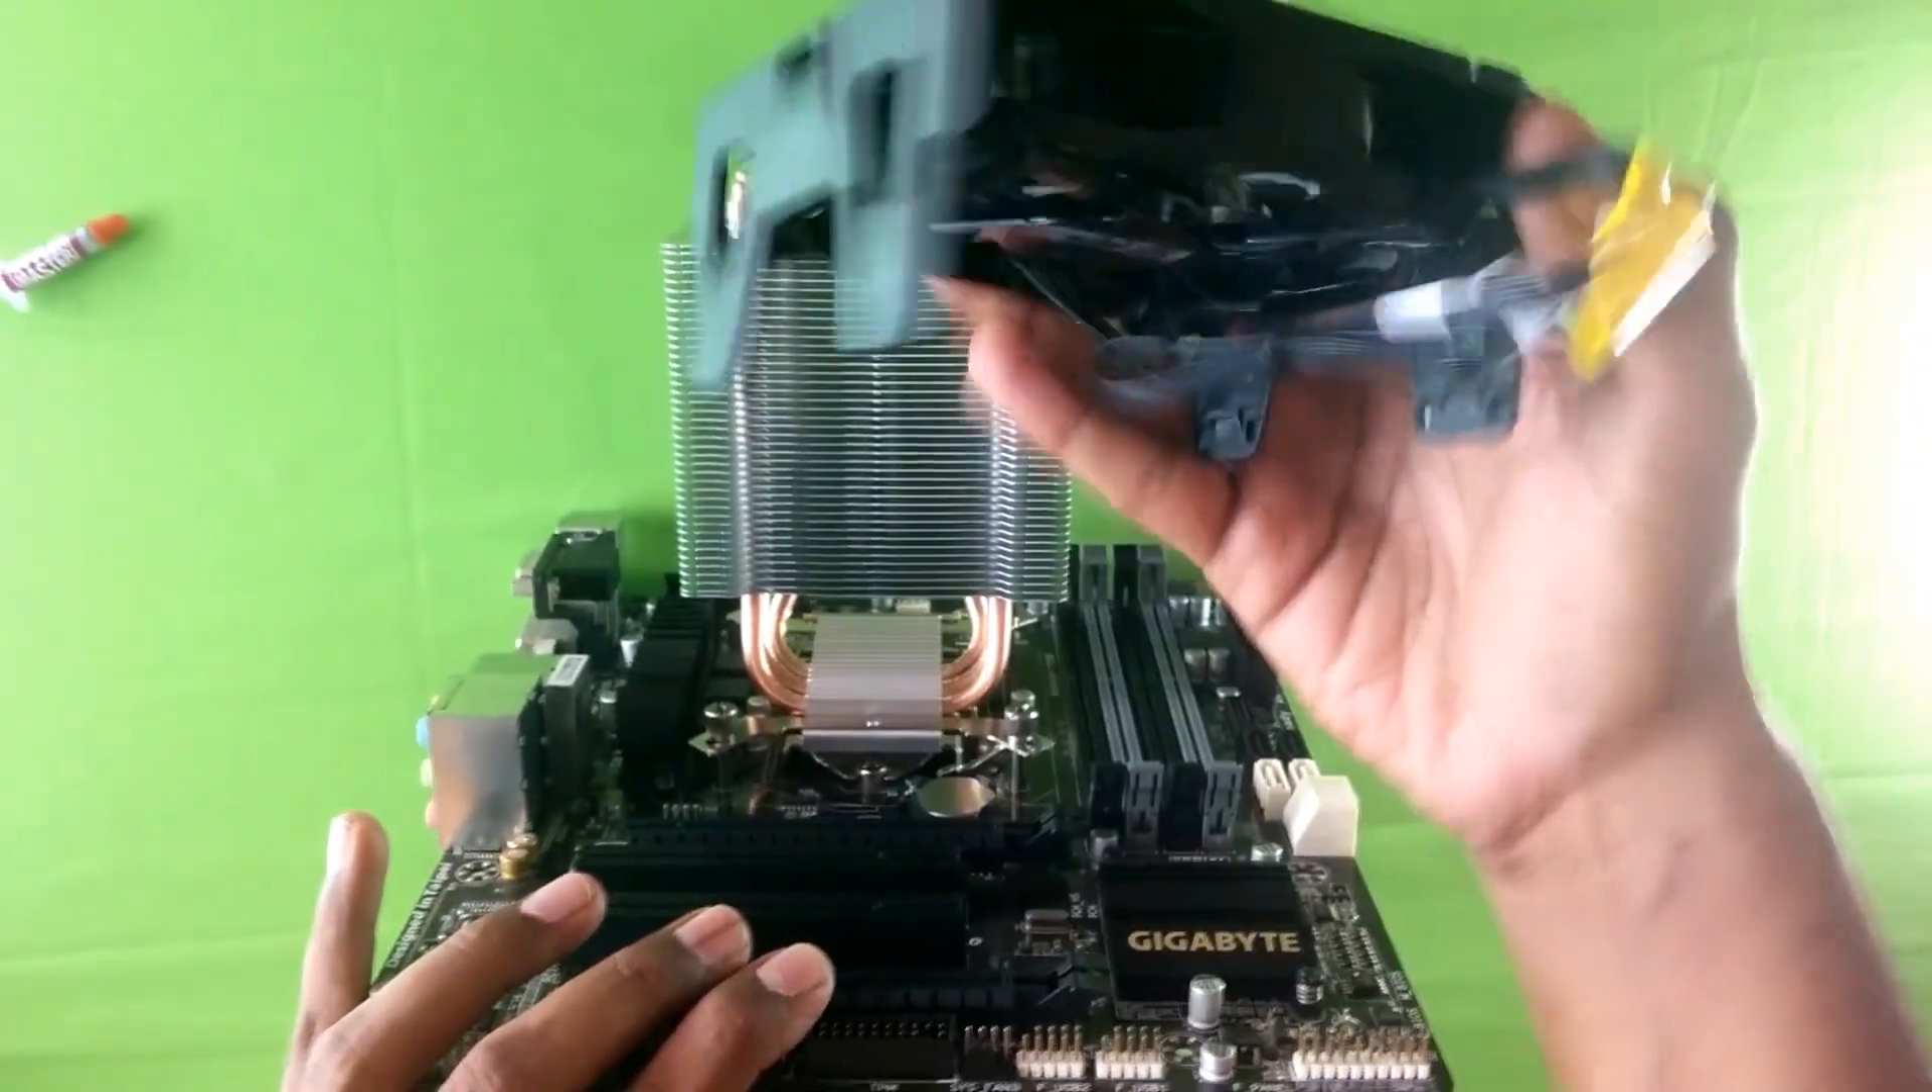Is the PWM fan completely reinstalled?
No.